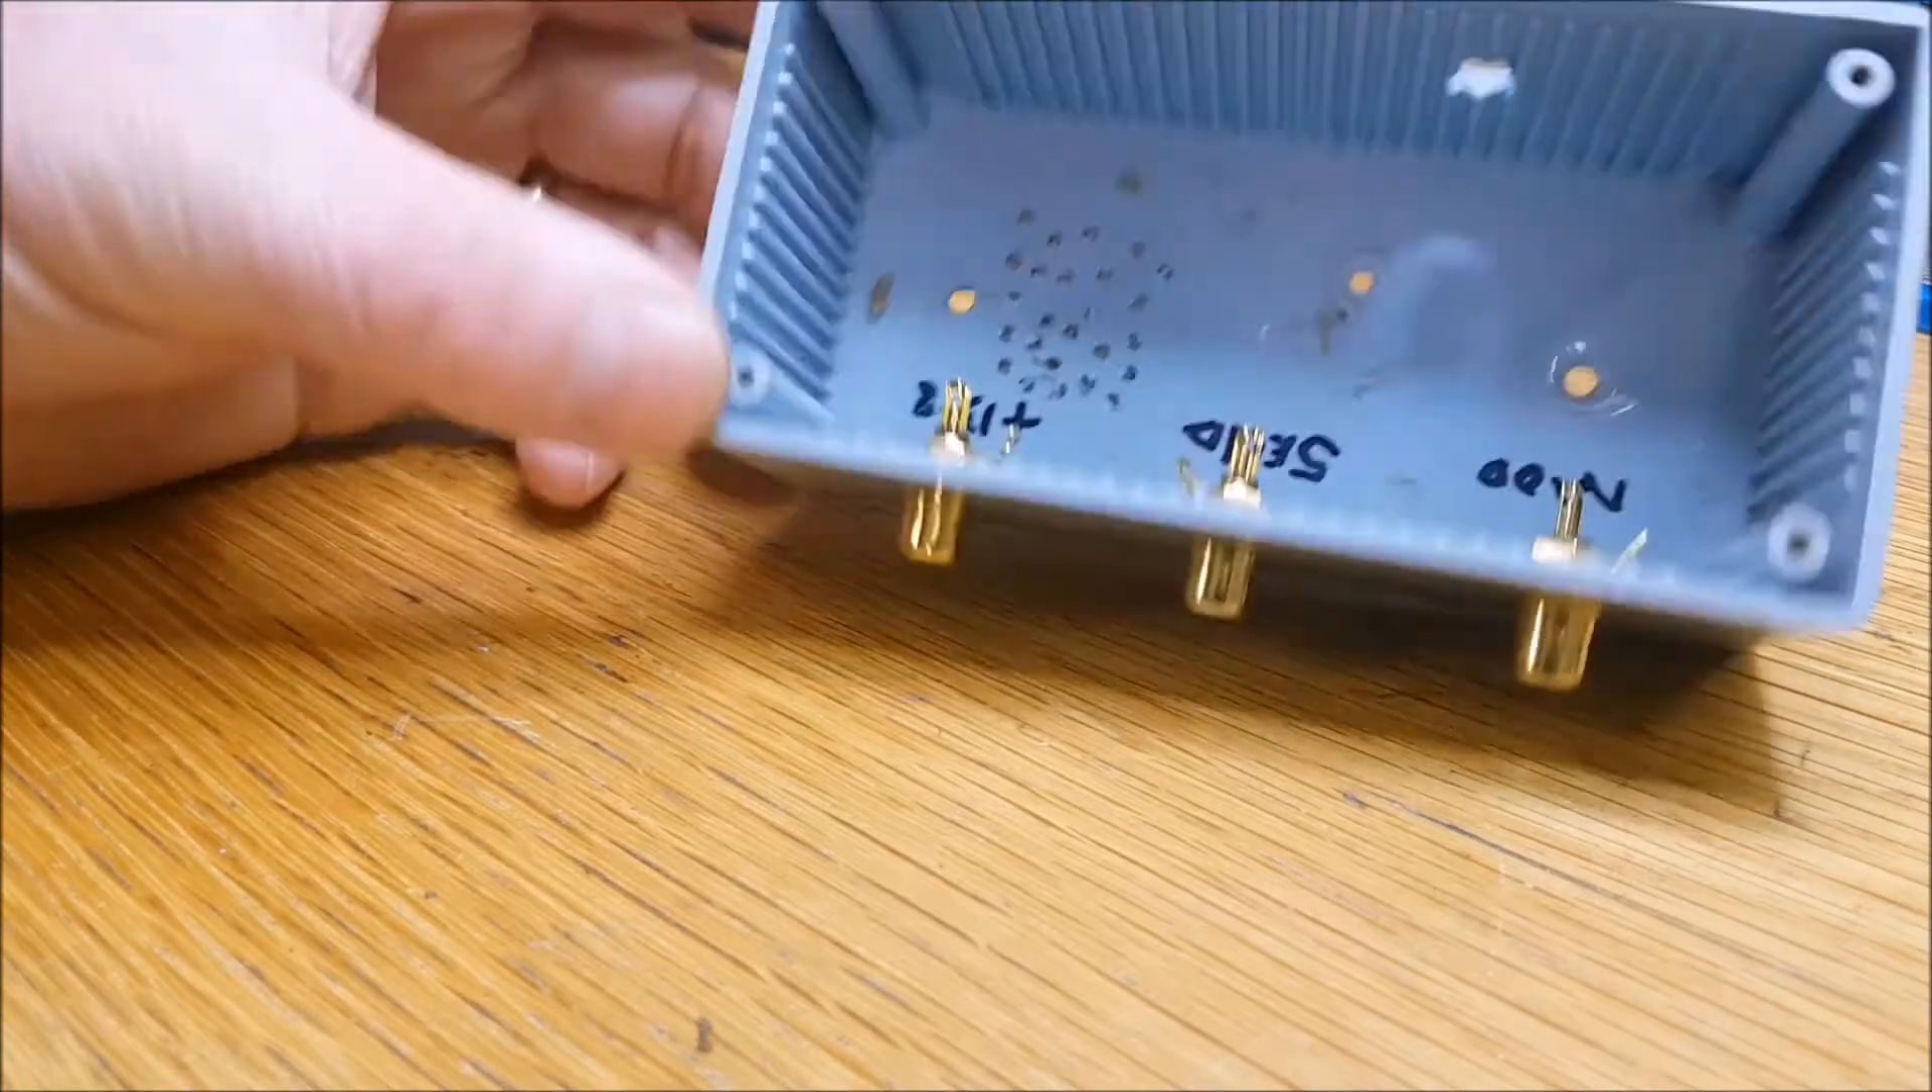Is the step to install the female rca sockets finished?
Yes.